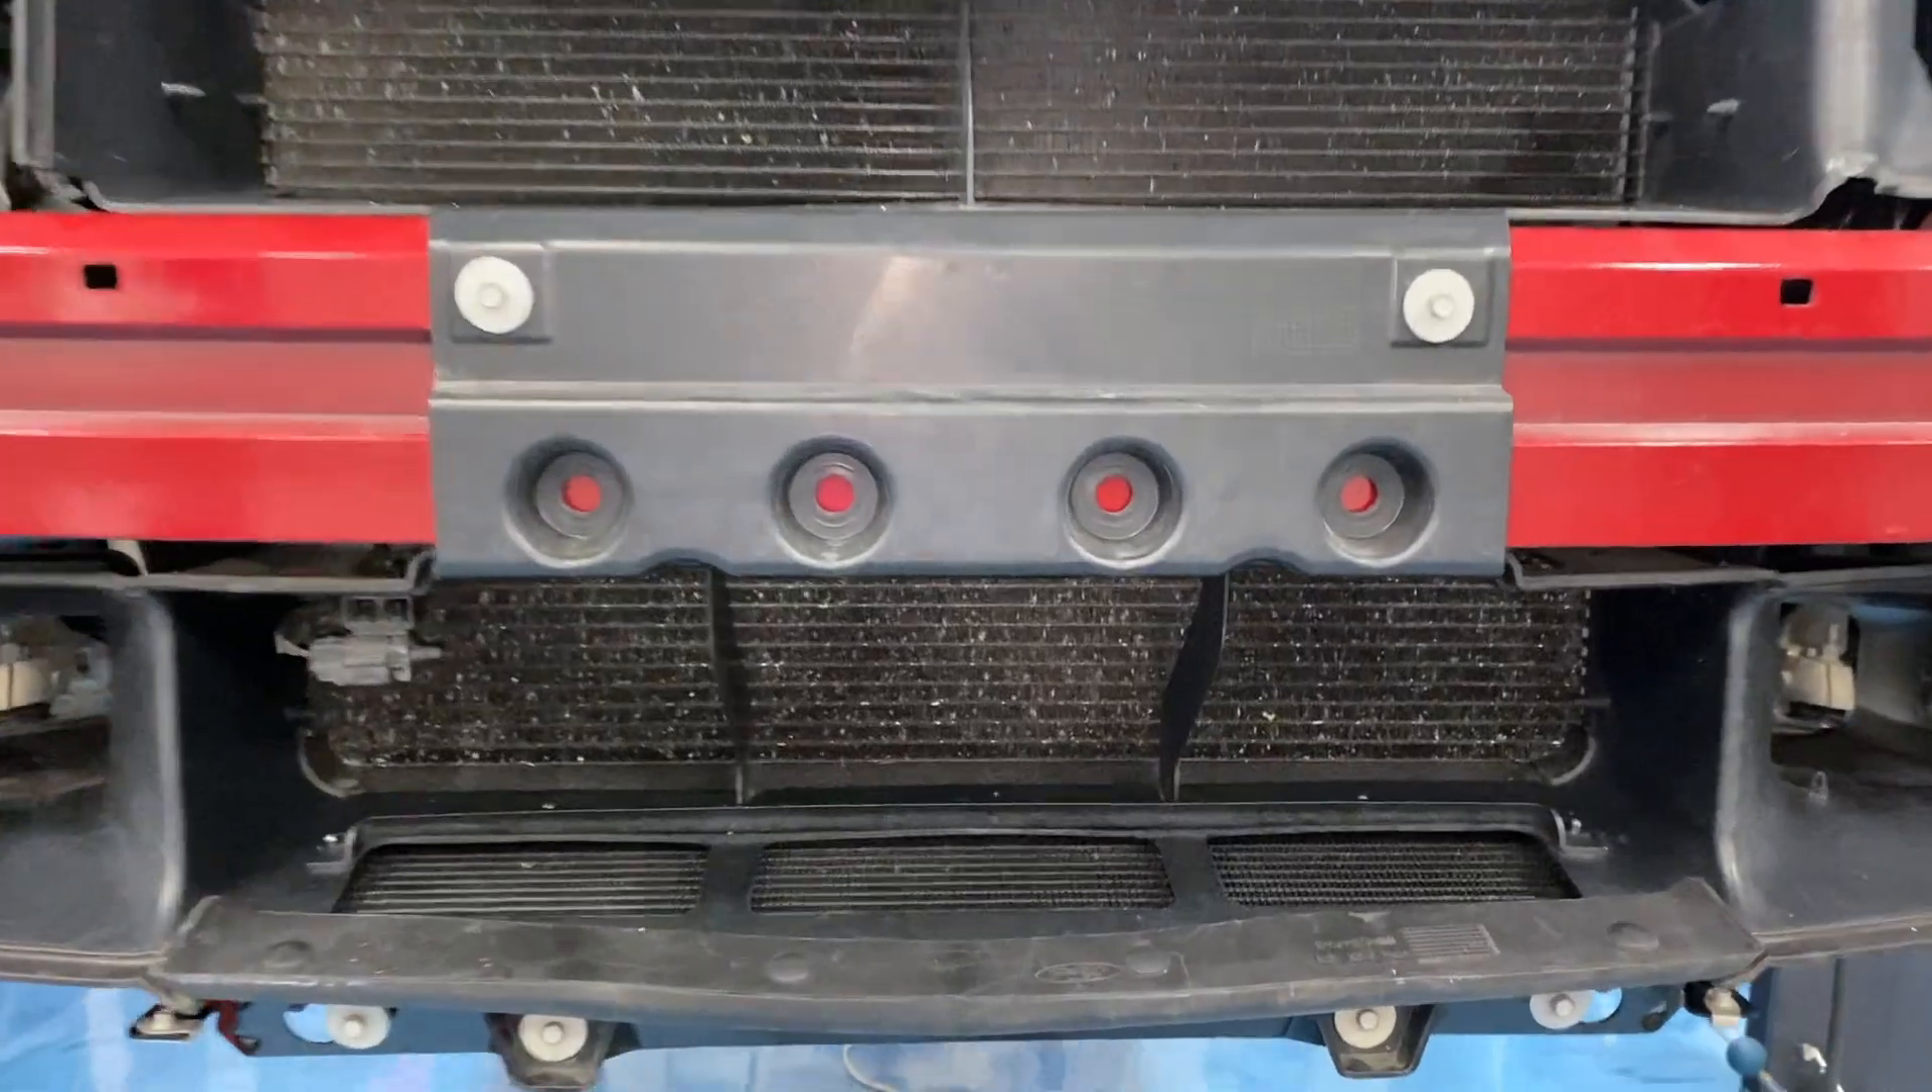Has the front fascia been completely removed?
Yes.